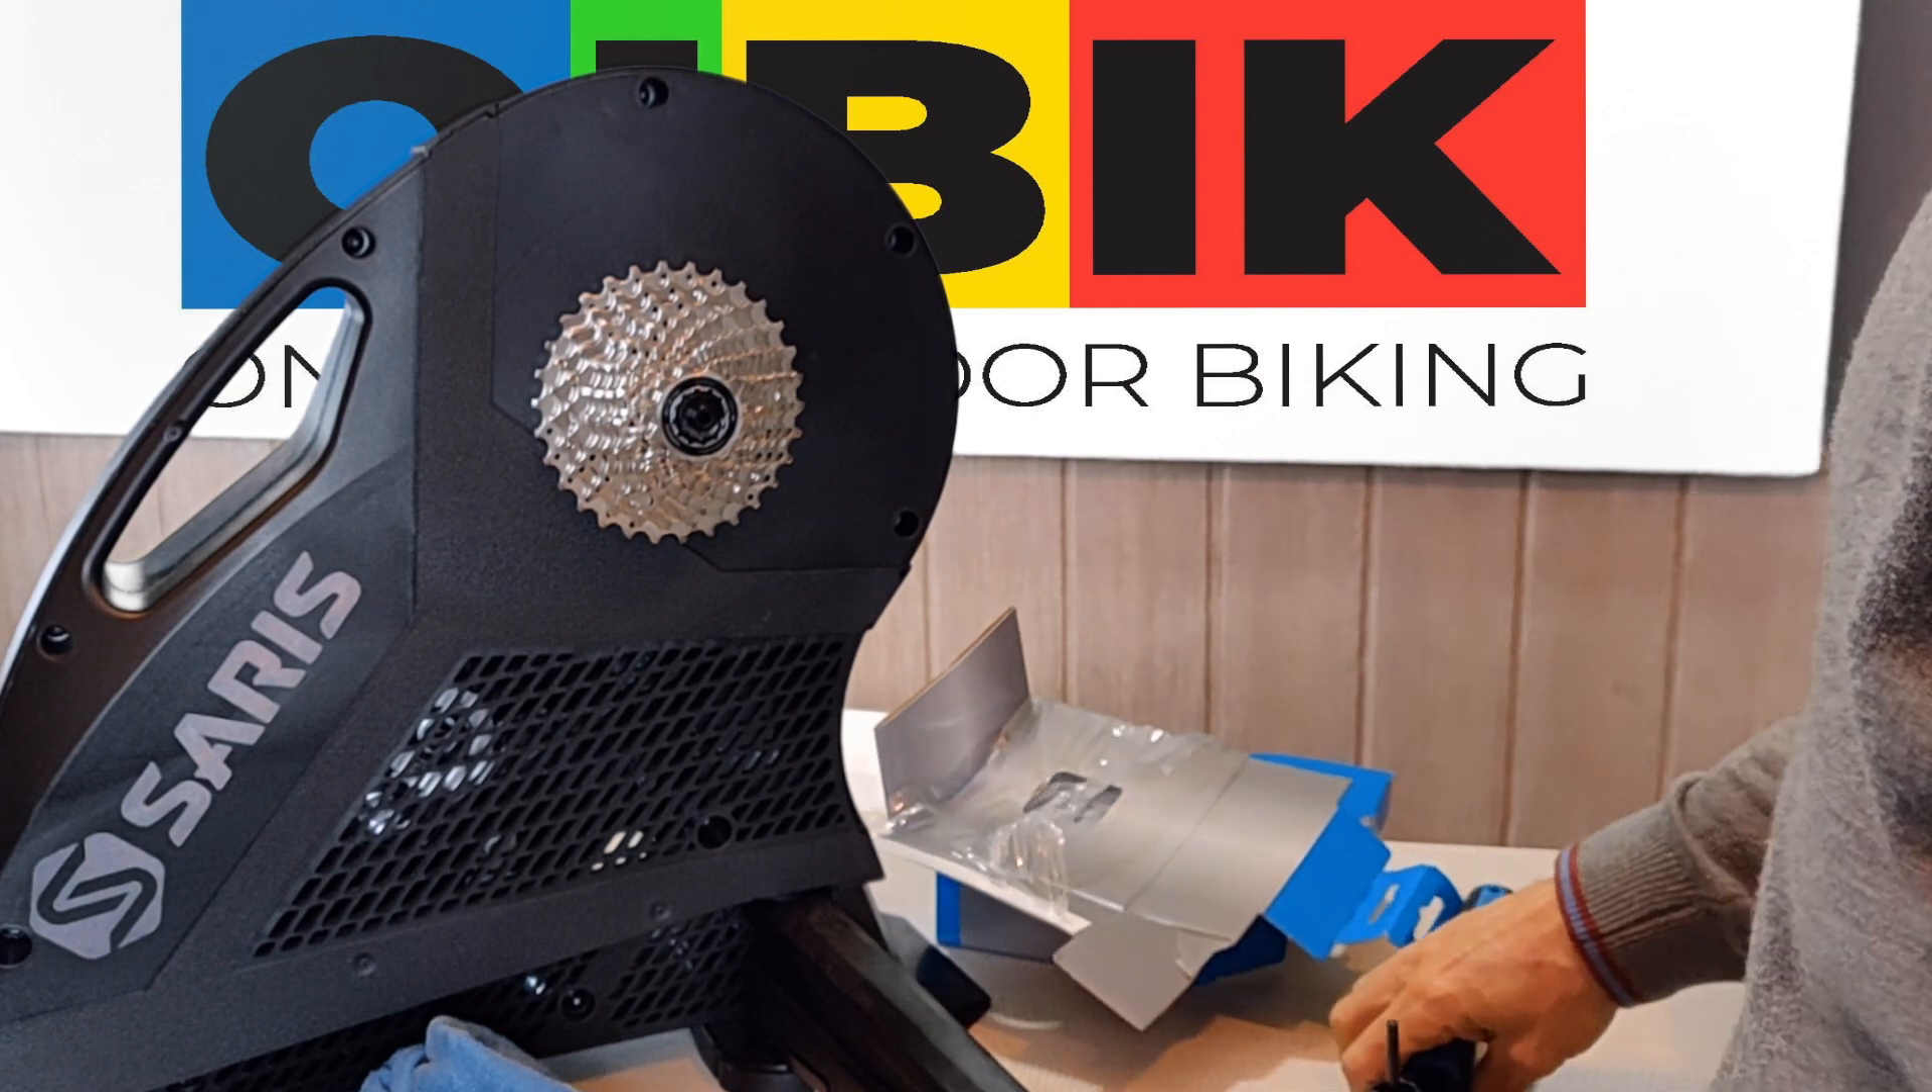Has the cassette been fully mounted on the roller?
Yes.